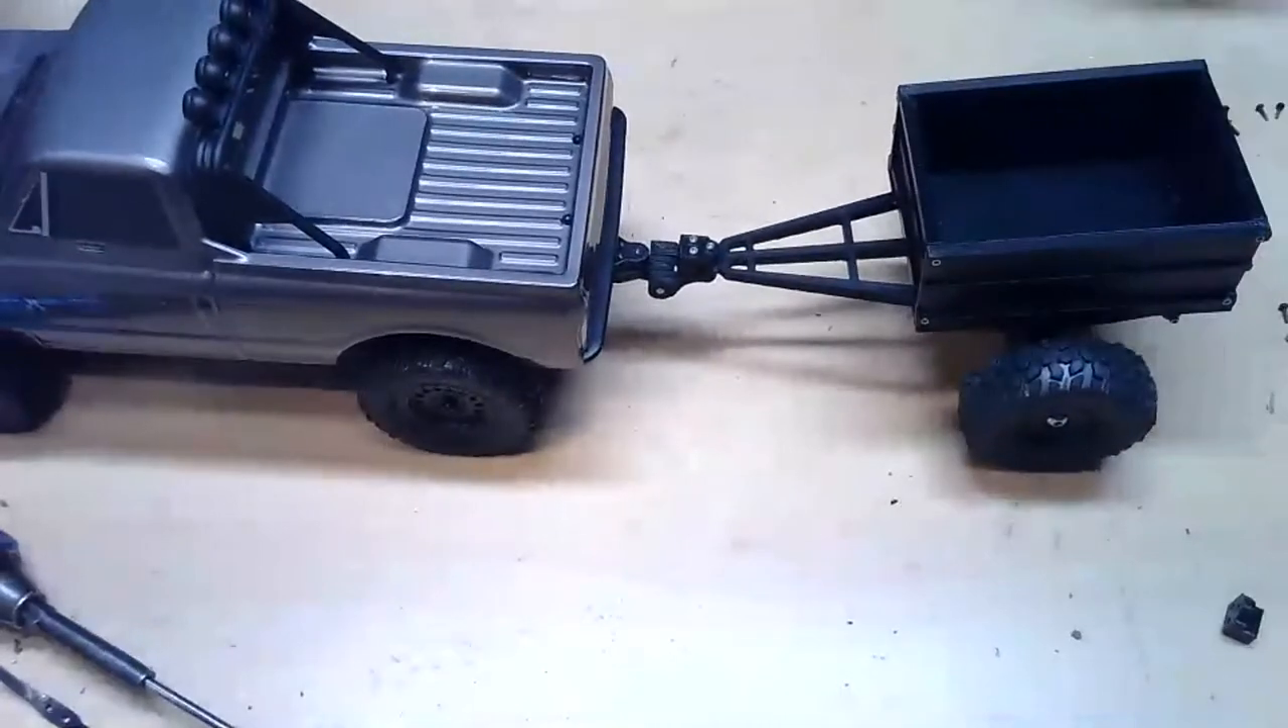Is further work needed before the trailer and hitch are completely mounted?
No.